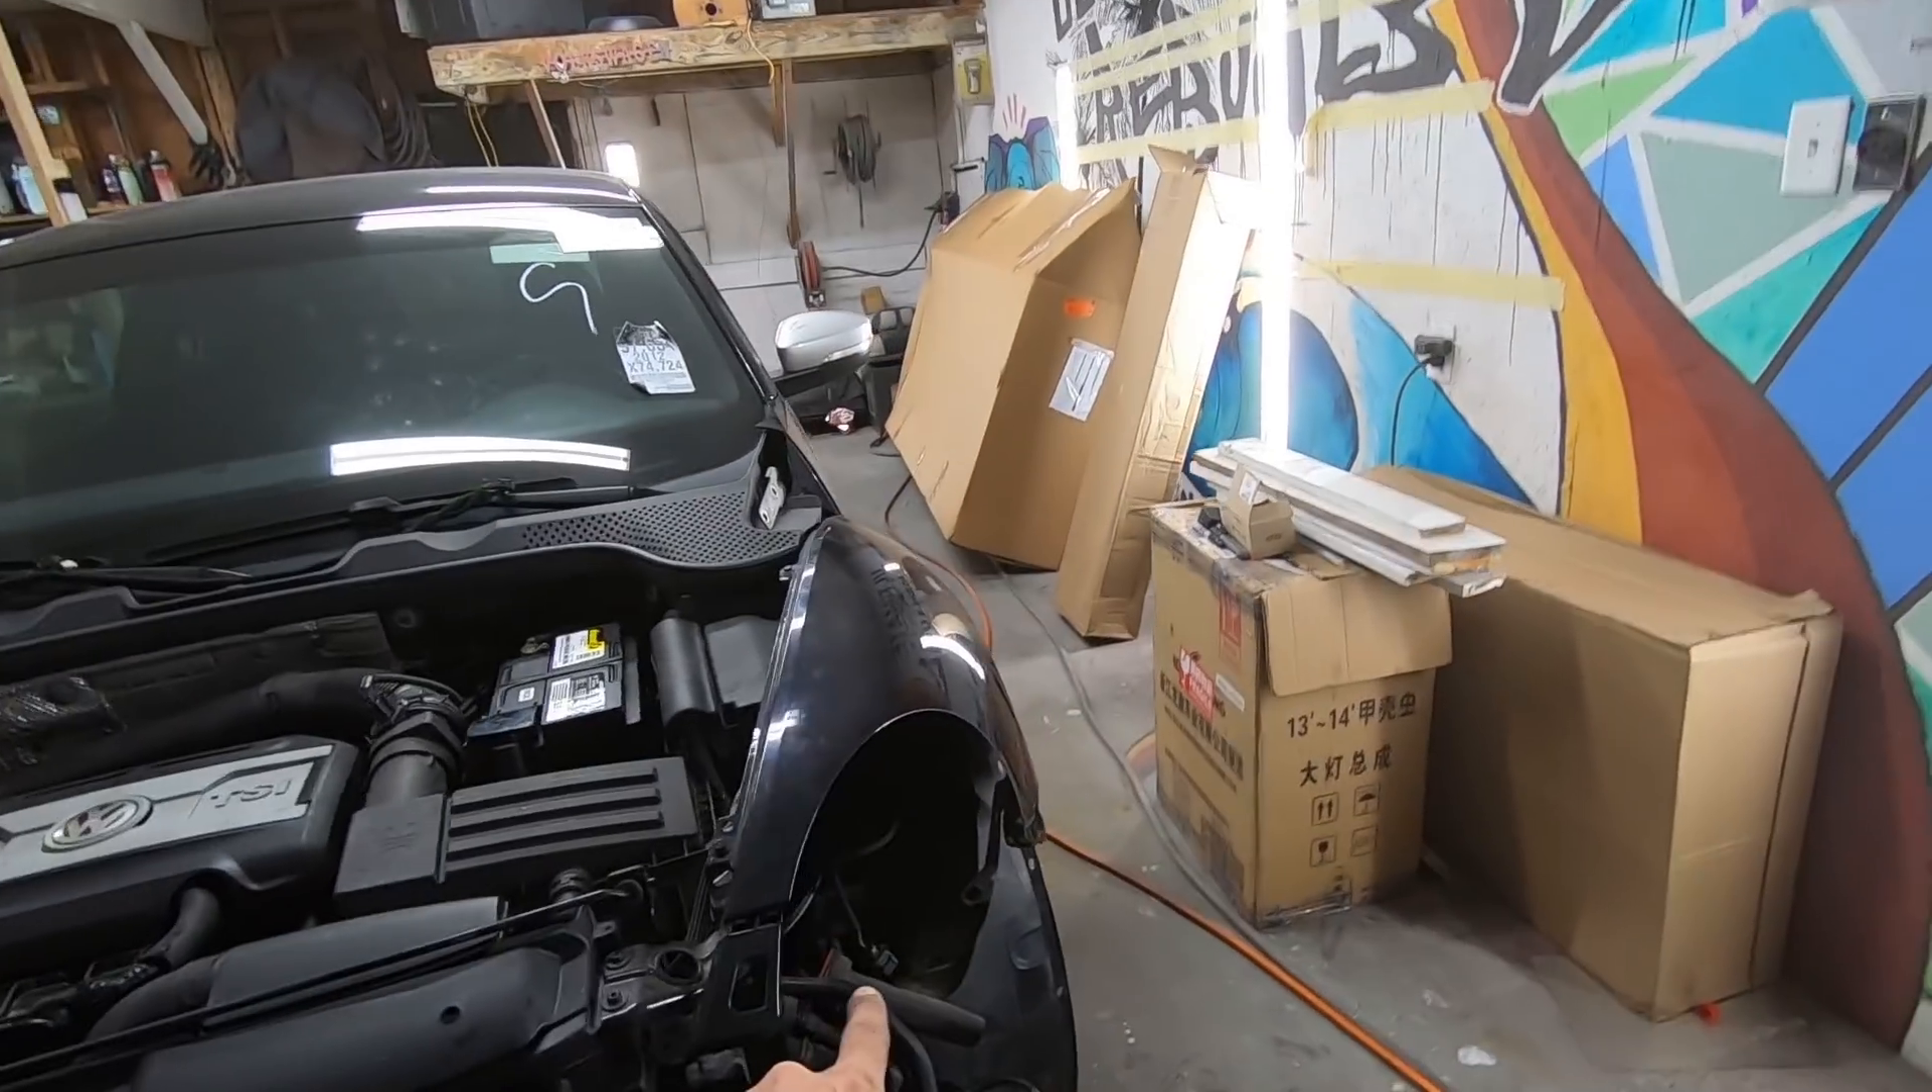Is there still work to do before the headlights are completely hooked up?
Yes.